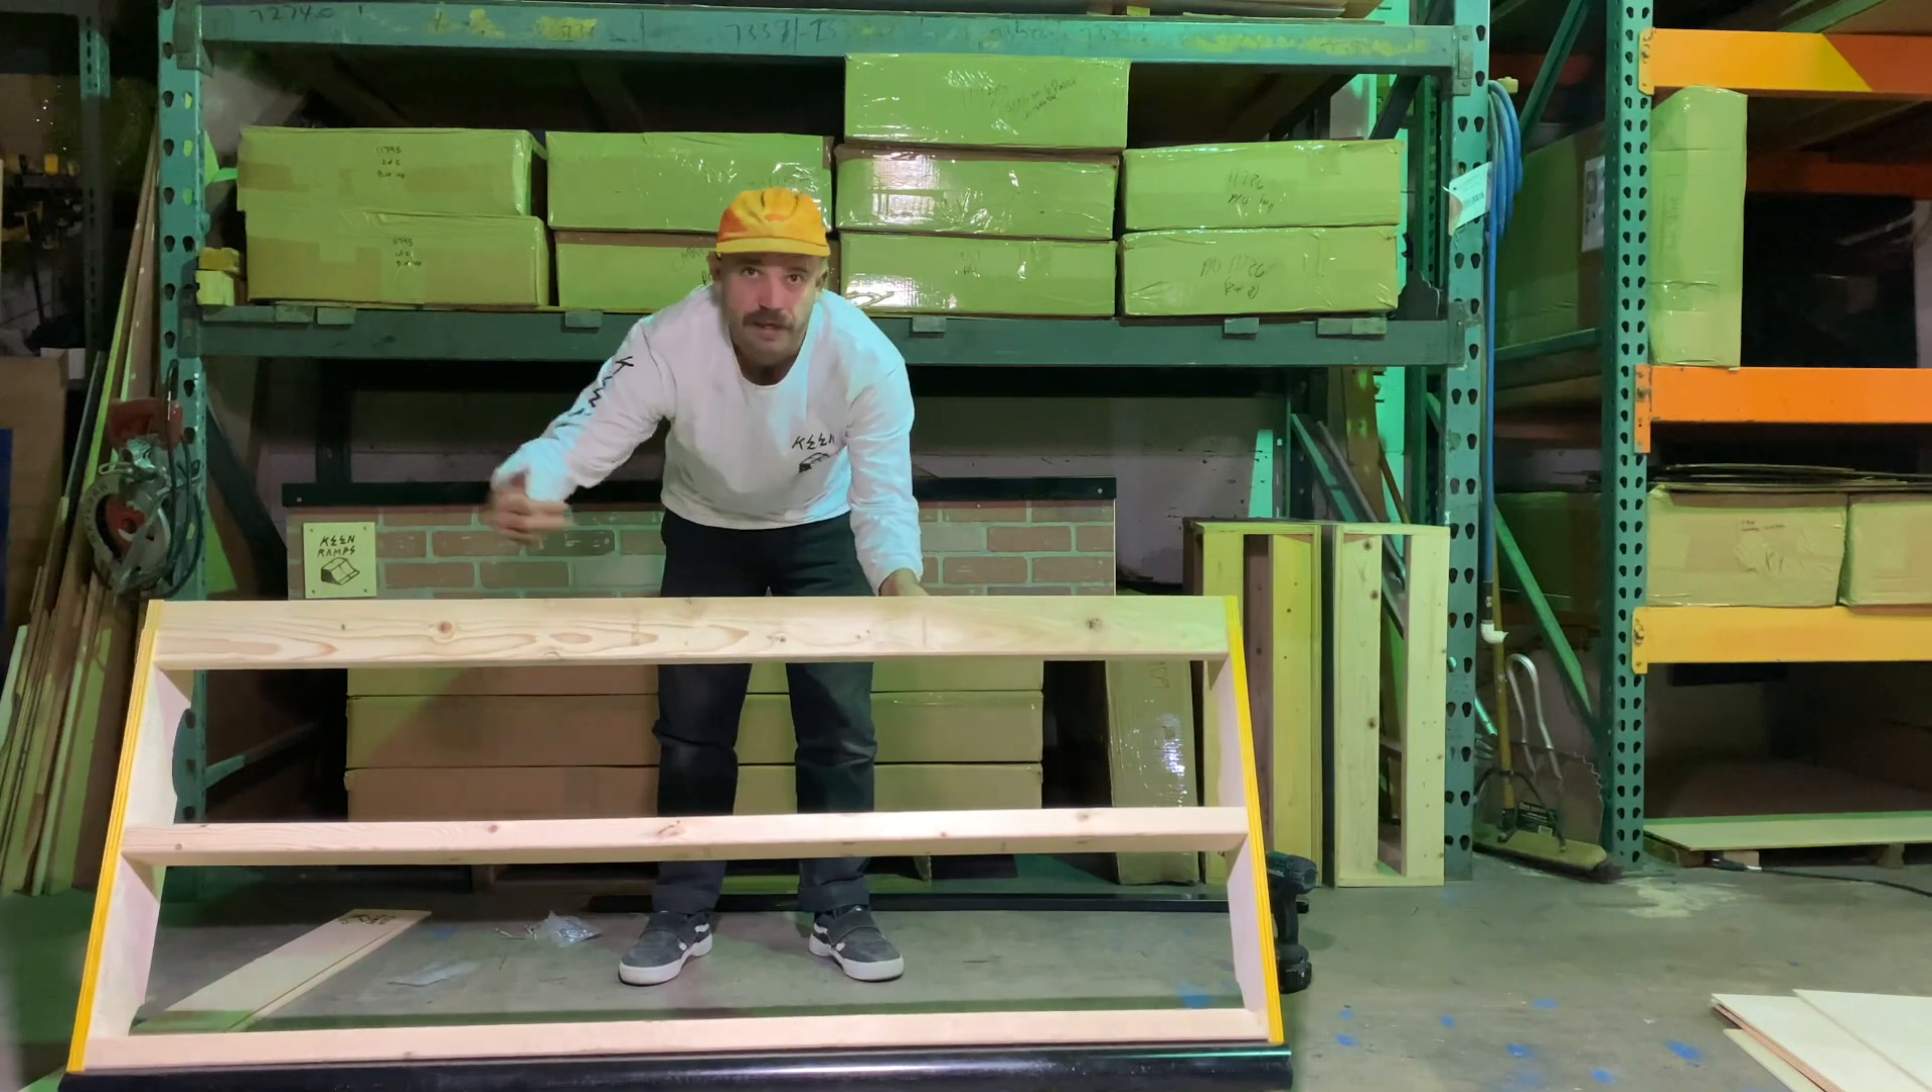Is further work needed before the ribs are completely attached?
No.